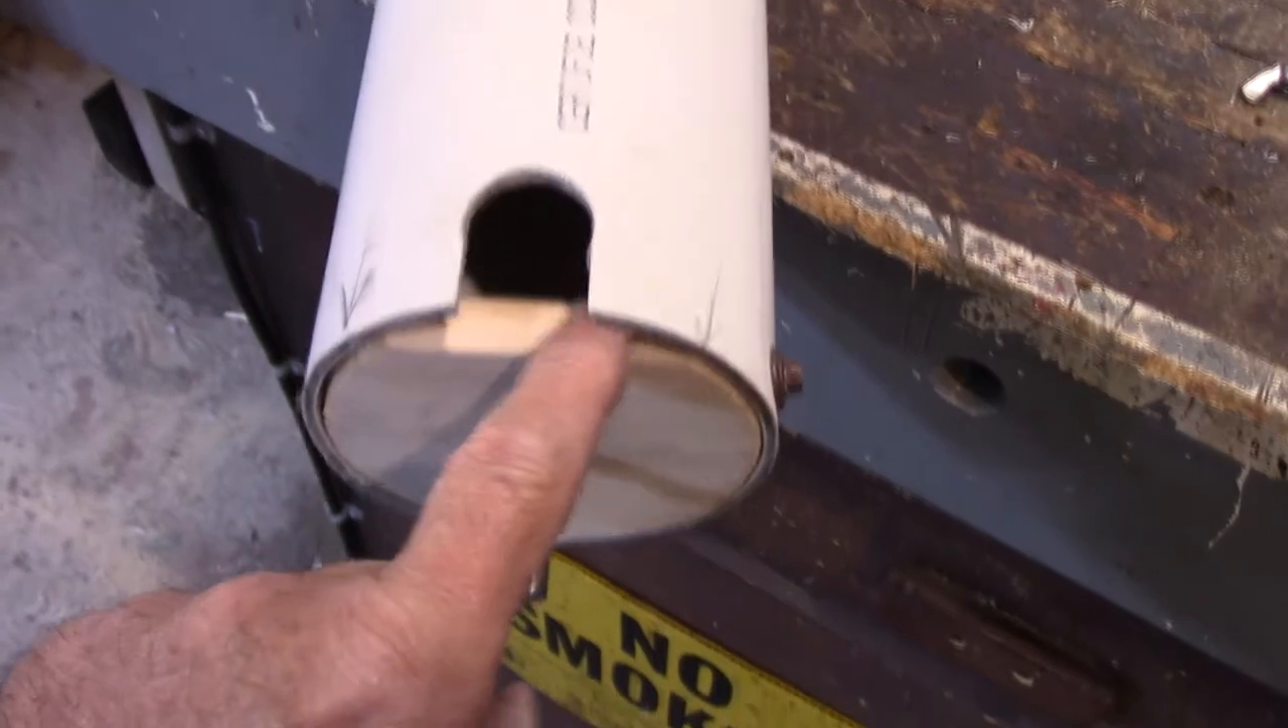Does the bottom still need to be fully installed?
No.